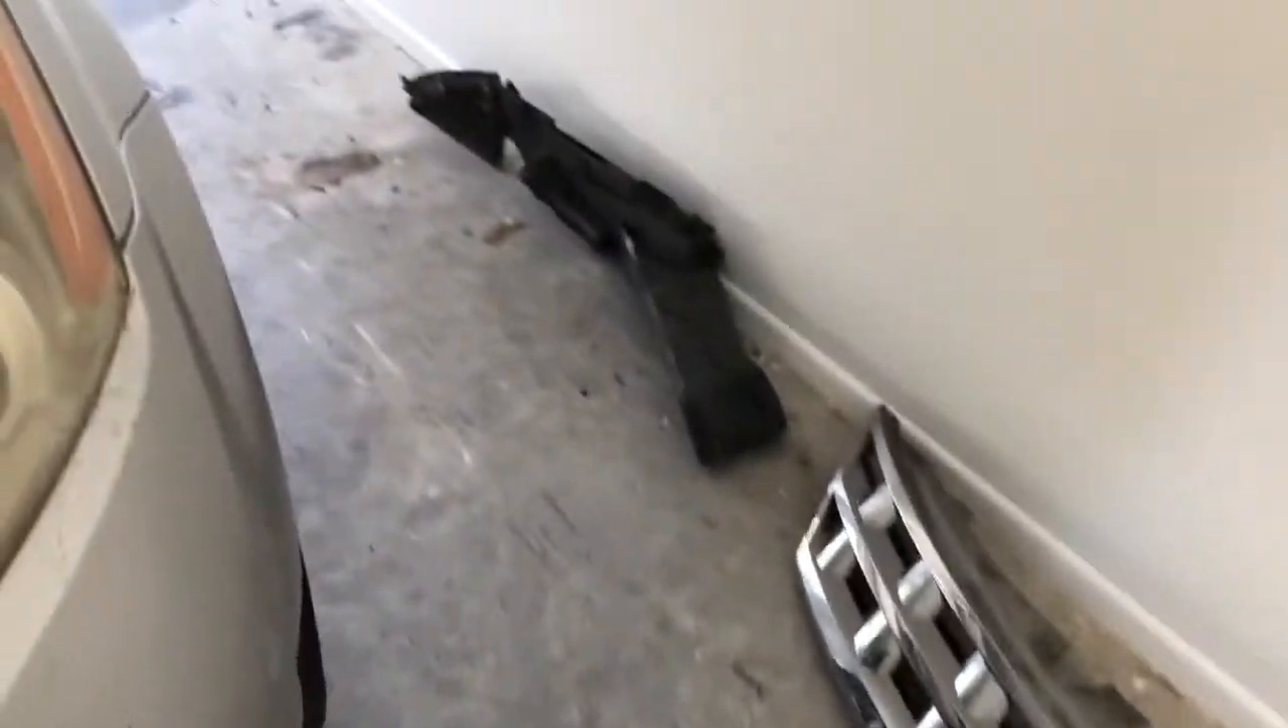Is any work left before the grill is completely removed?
No.